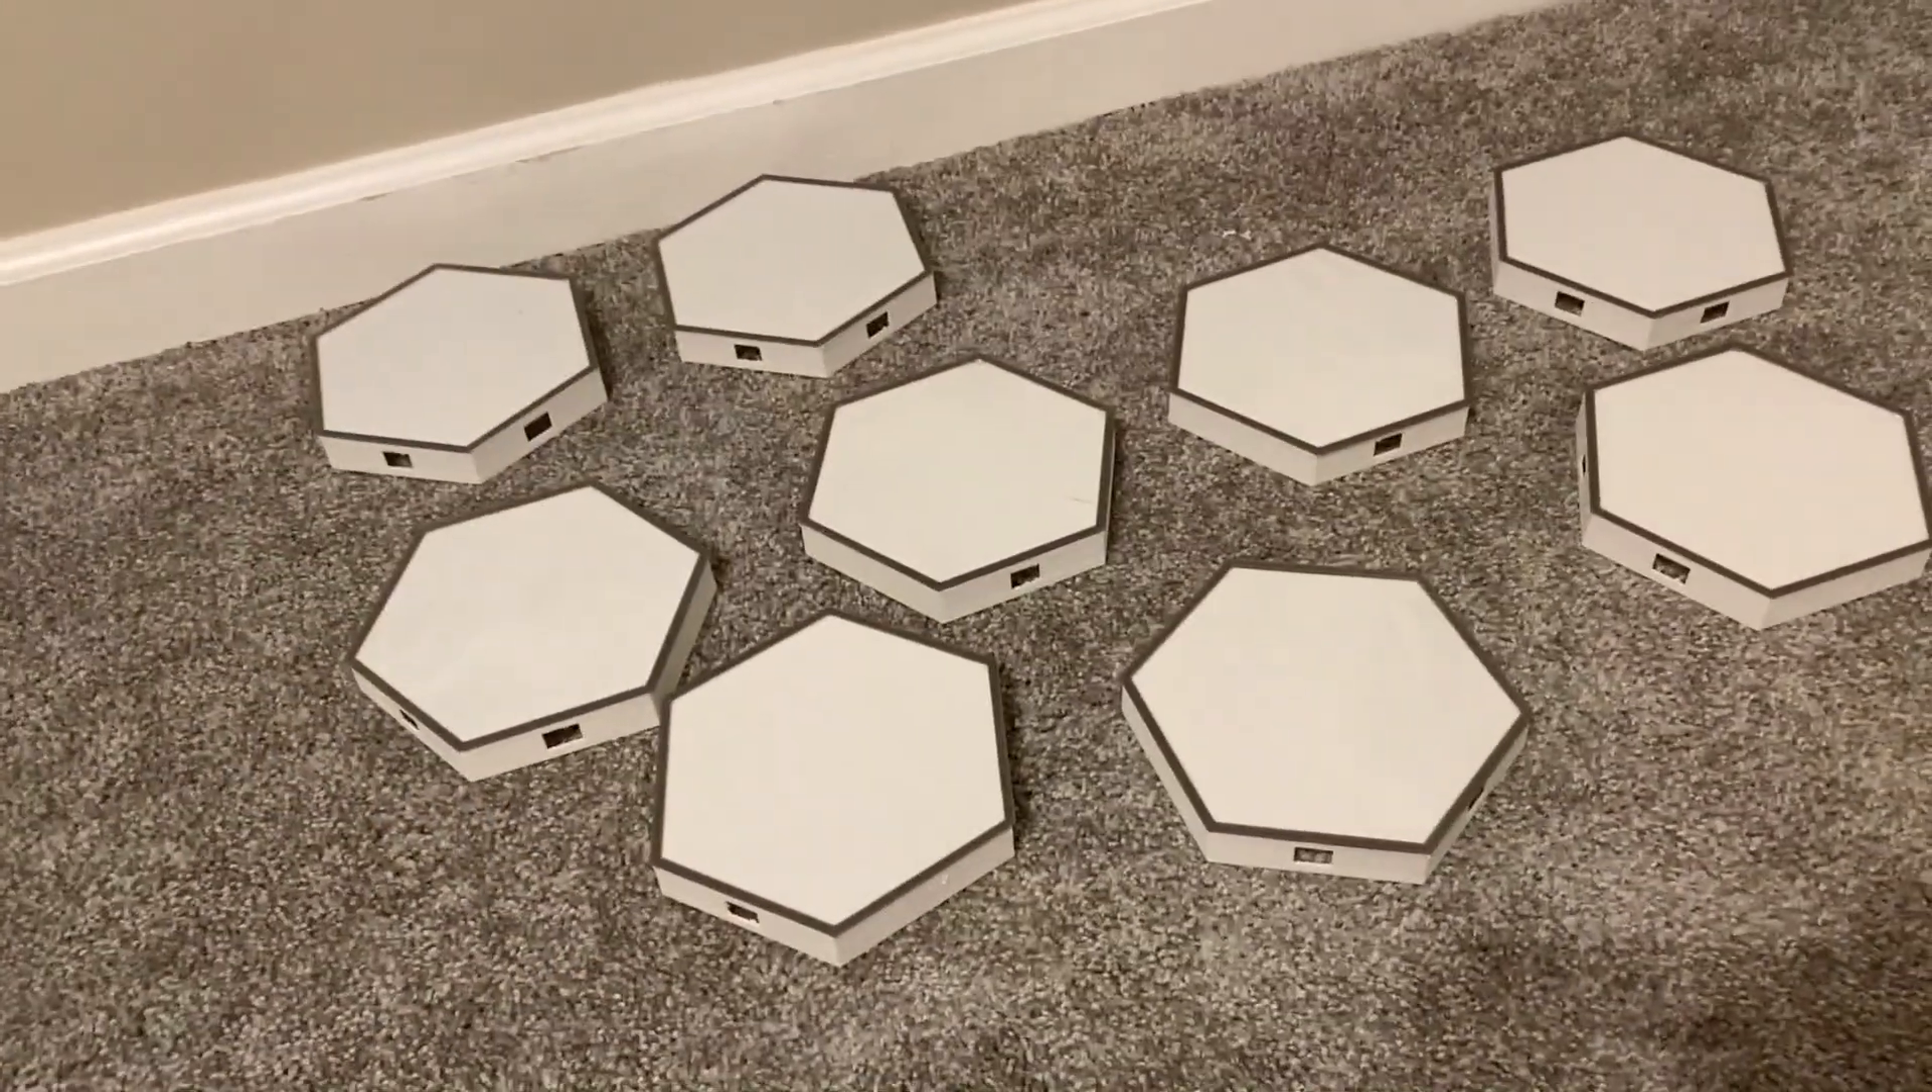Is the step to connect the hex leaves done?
No.